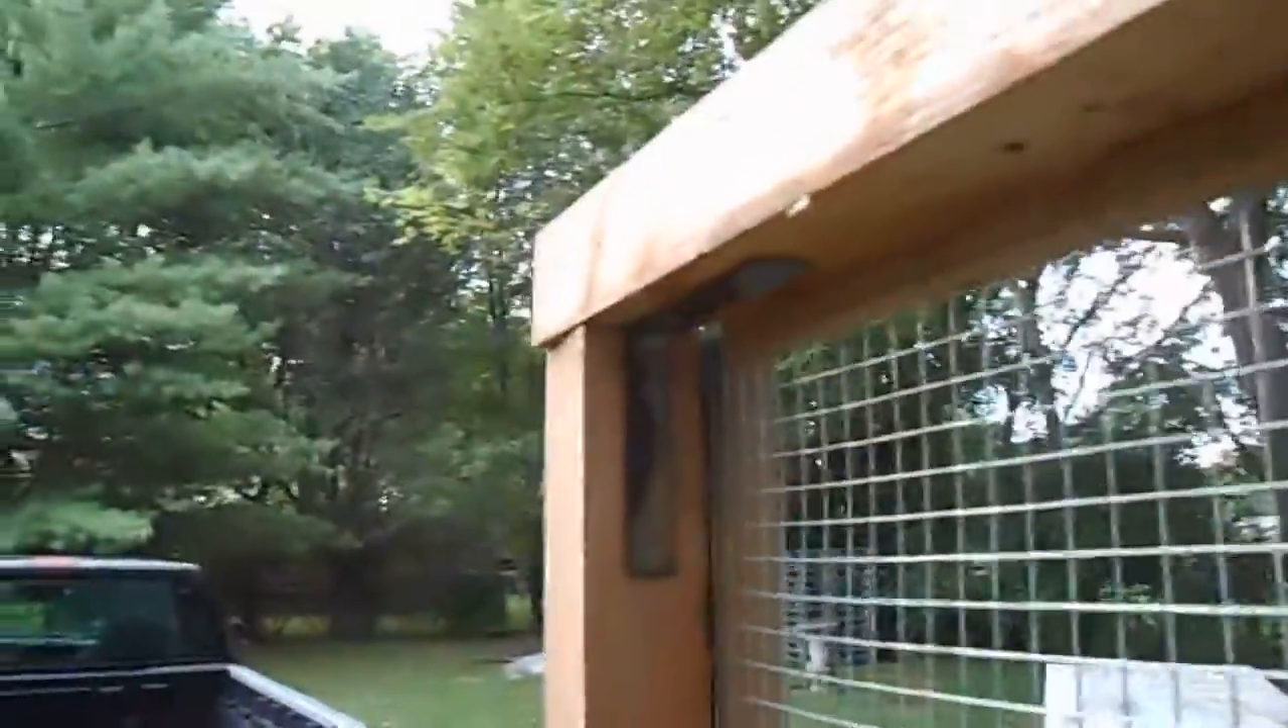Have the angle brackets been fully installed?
Yes.